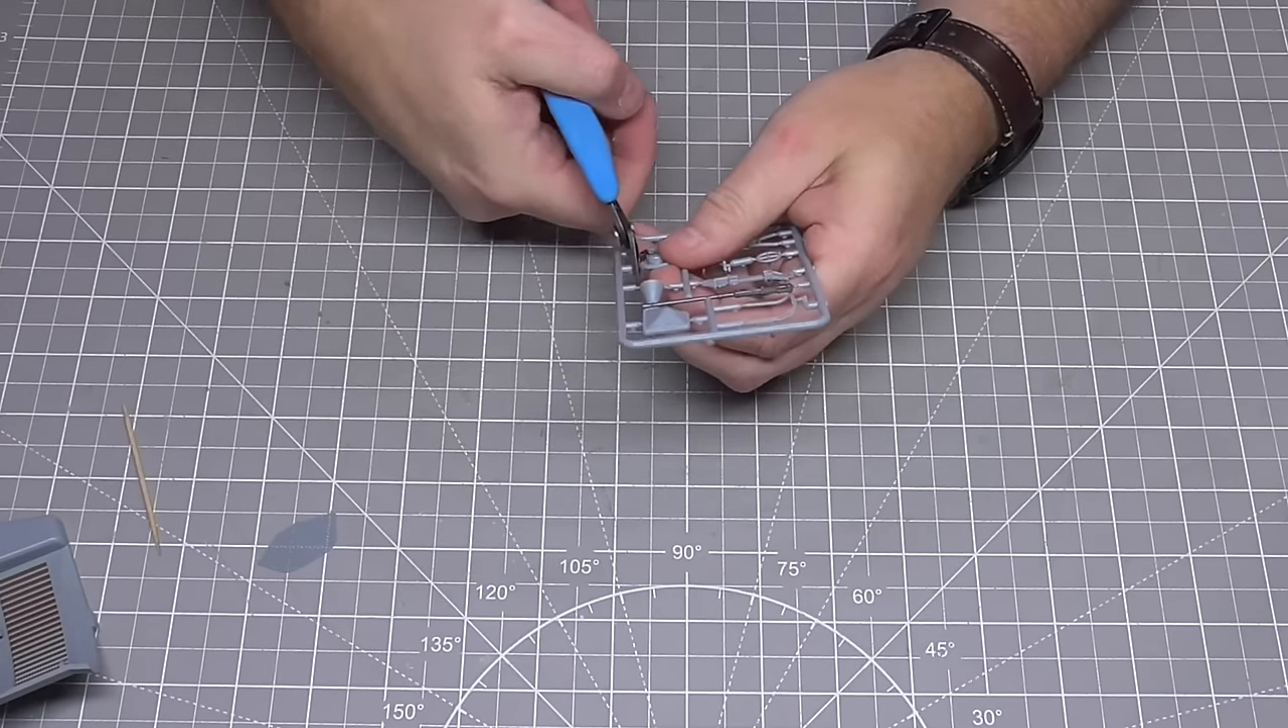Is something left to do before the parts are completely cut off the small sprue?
Yes.